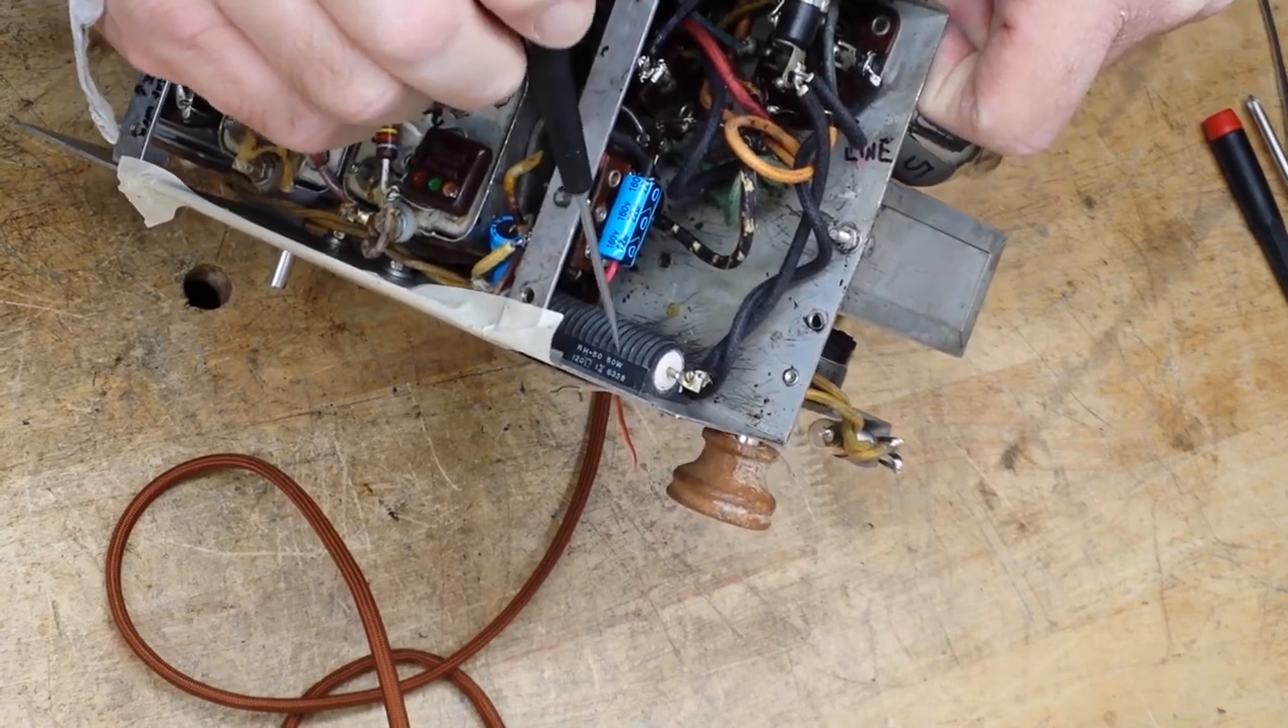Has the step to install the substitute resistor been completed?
Yes.